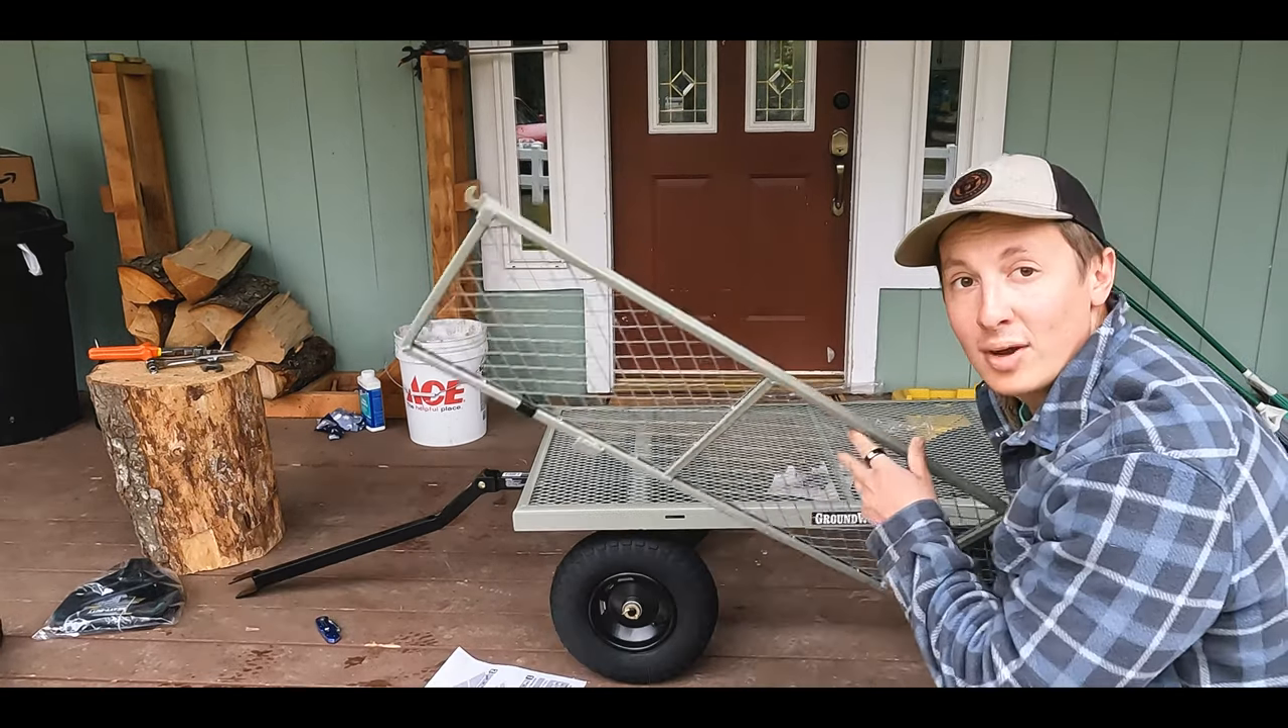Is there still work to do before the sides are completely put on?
Yes.